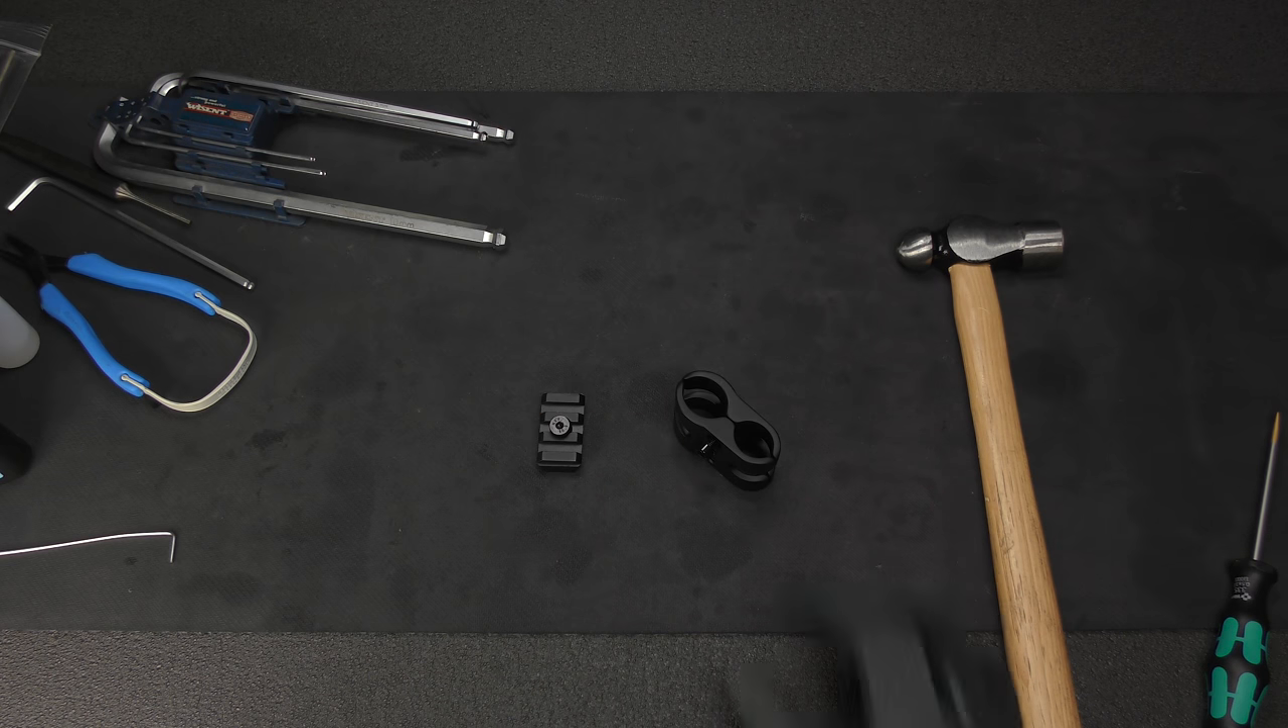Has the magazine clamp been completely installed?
No.